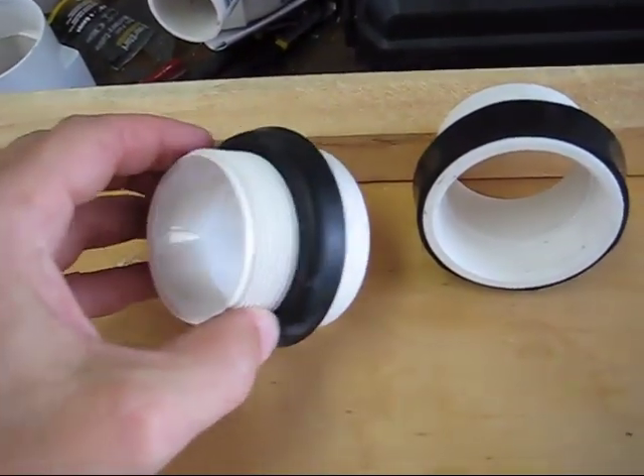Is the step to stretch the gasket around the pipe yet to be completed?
No.